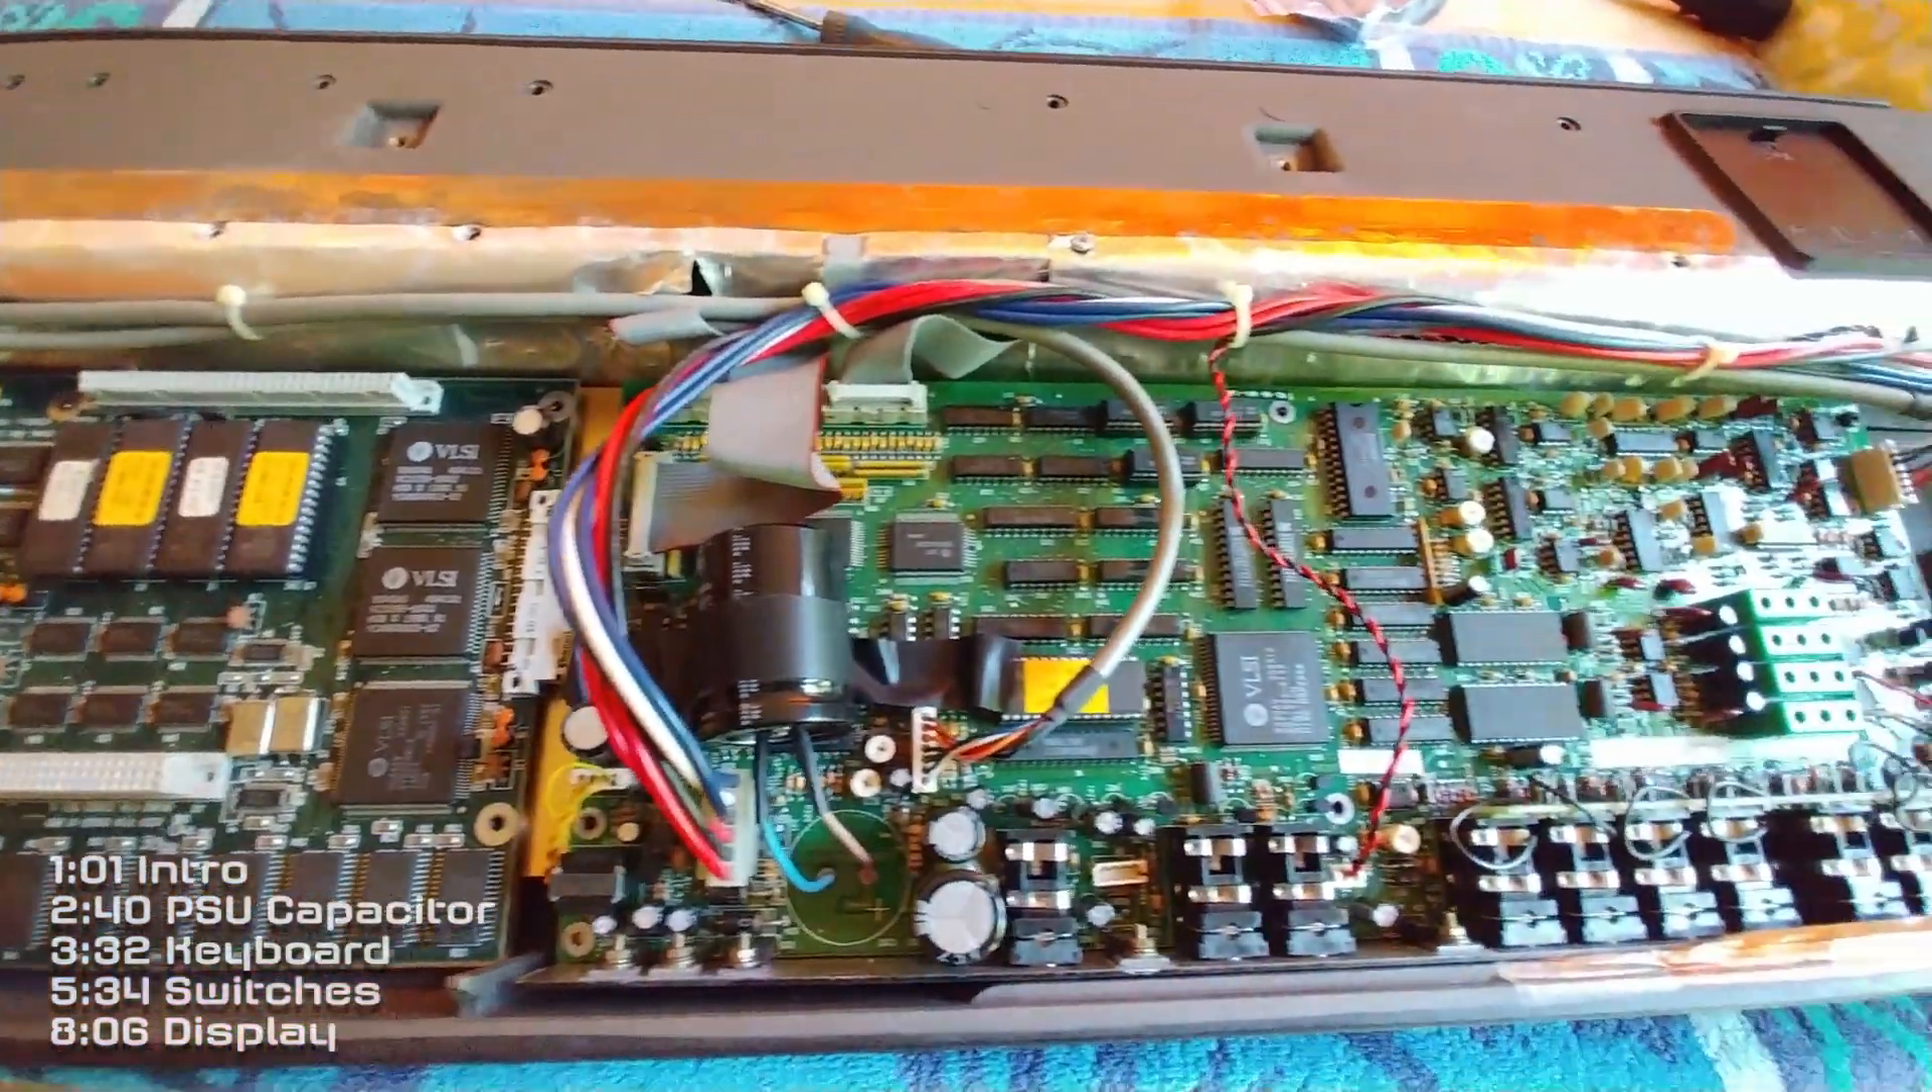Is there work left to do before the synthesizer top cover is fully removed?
No.